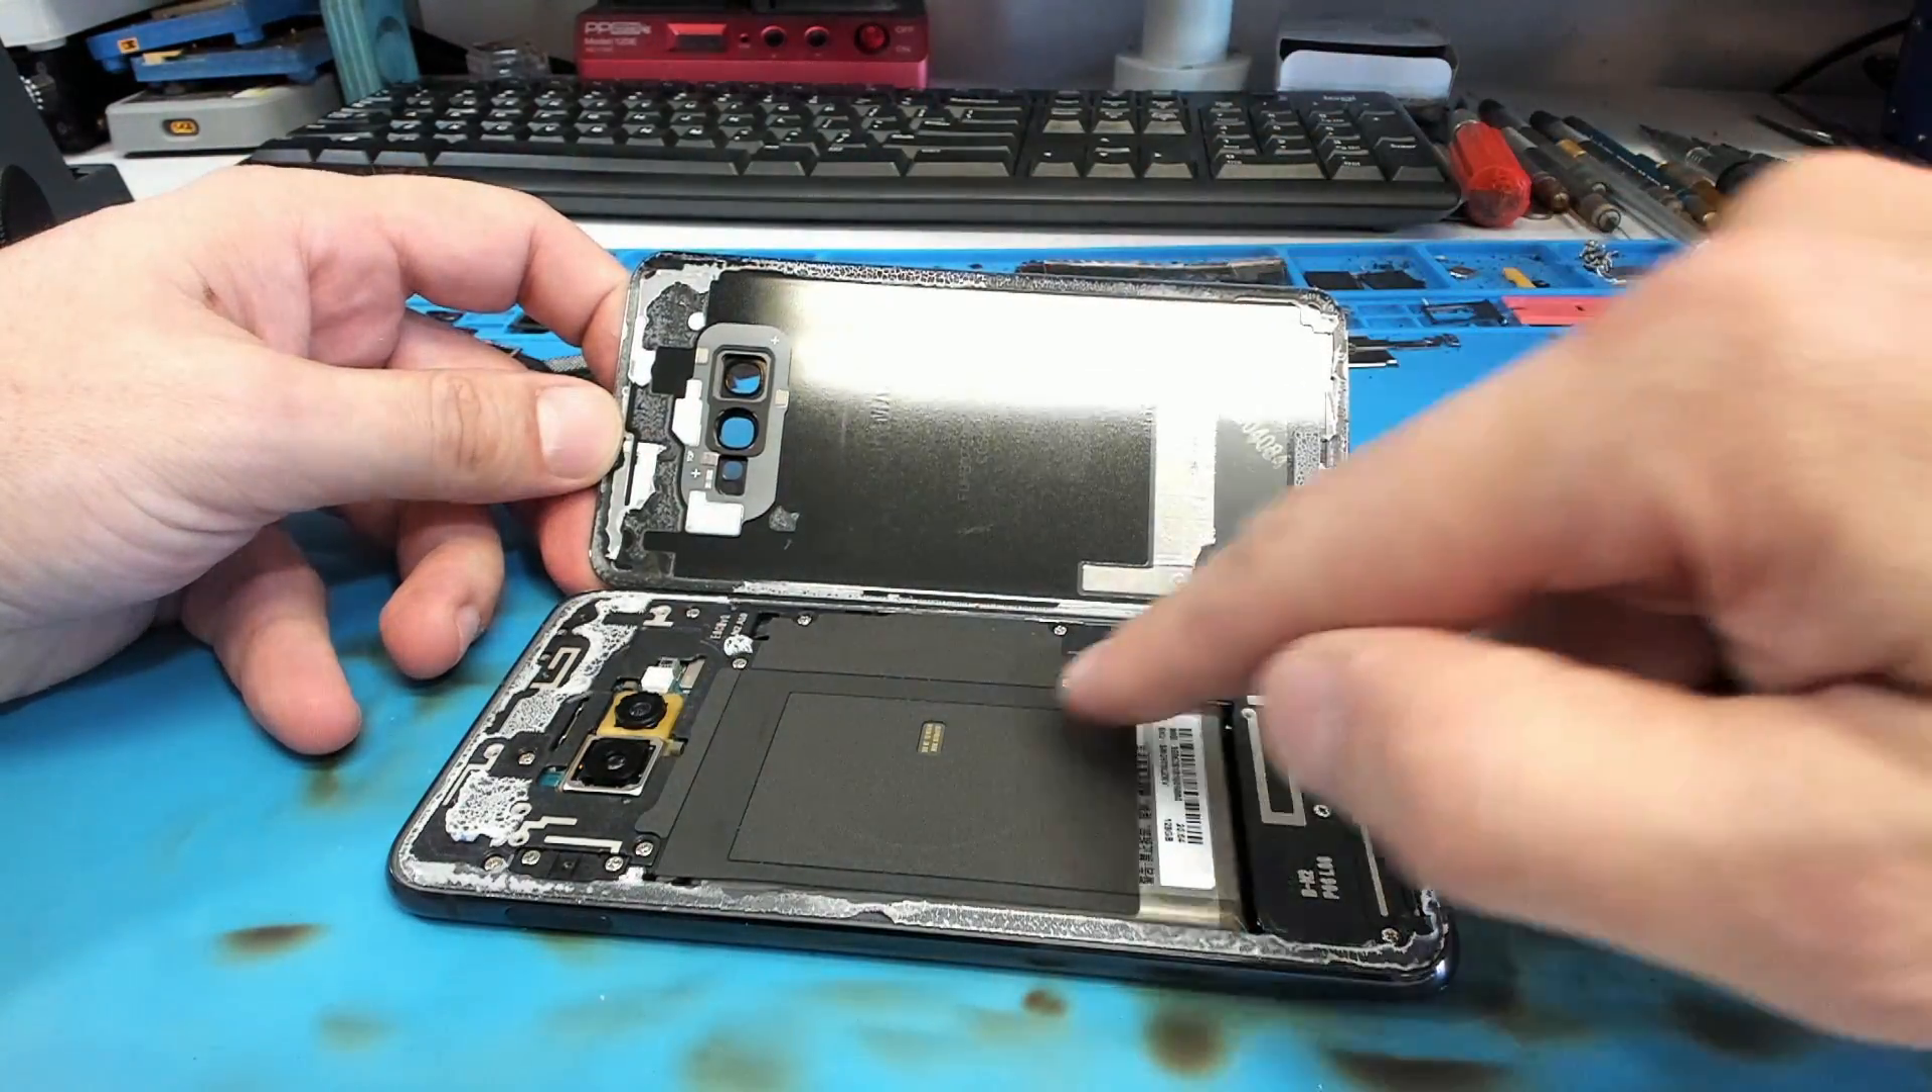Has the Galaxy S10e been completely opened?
Yes.